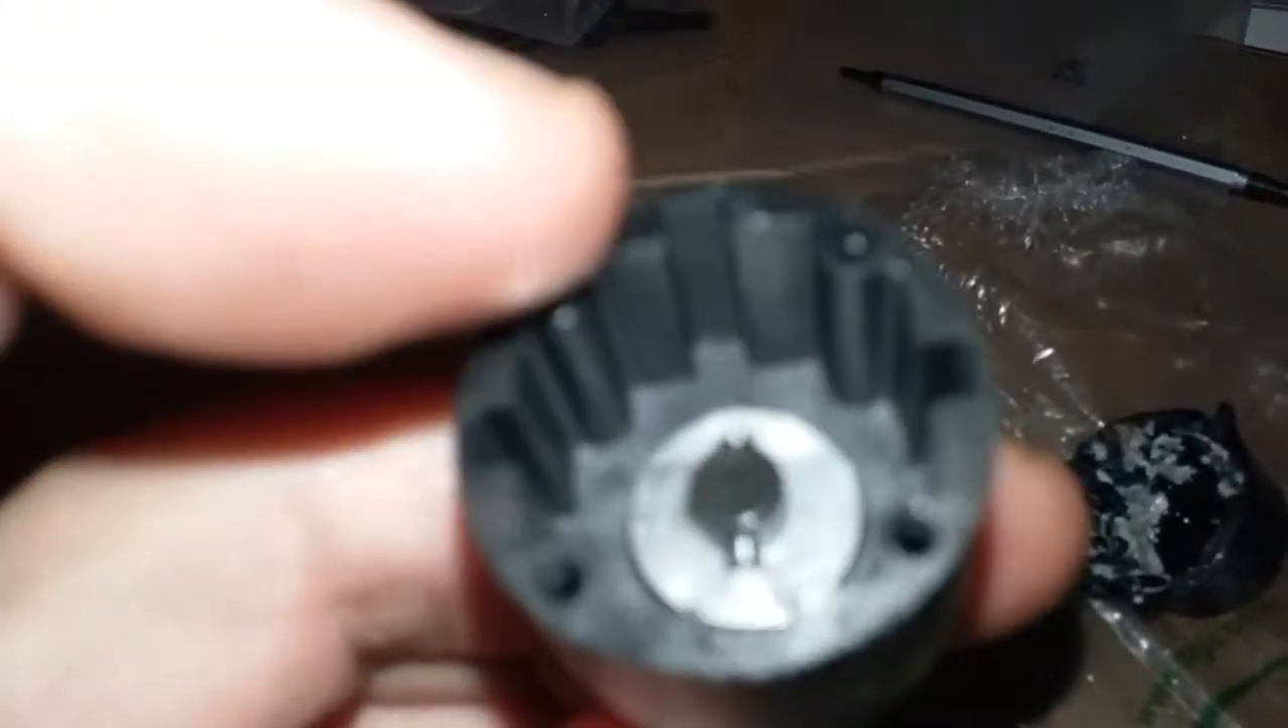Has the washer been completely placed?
Yes.